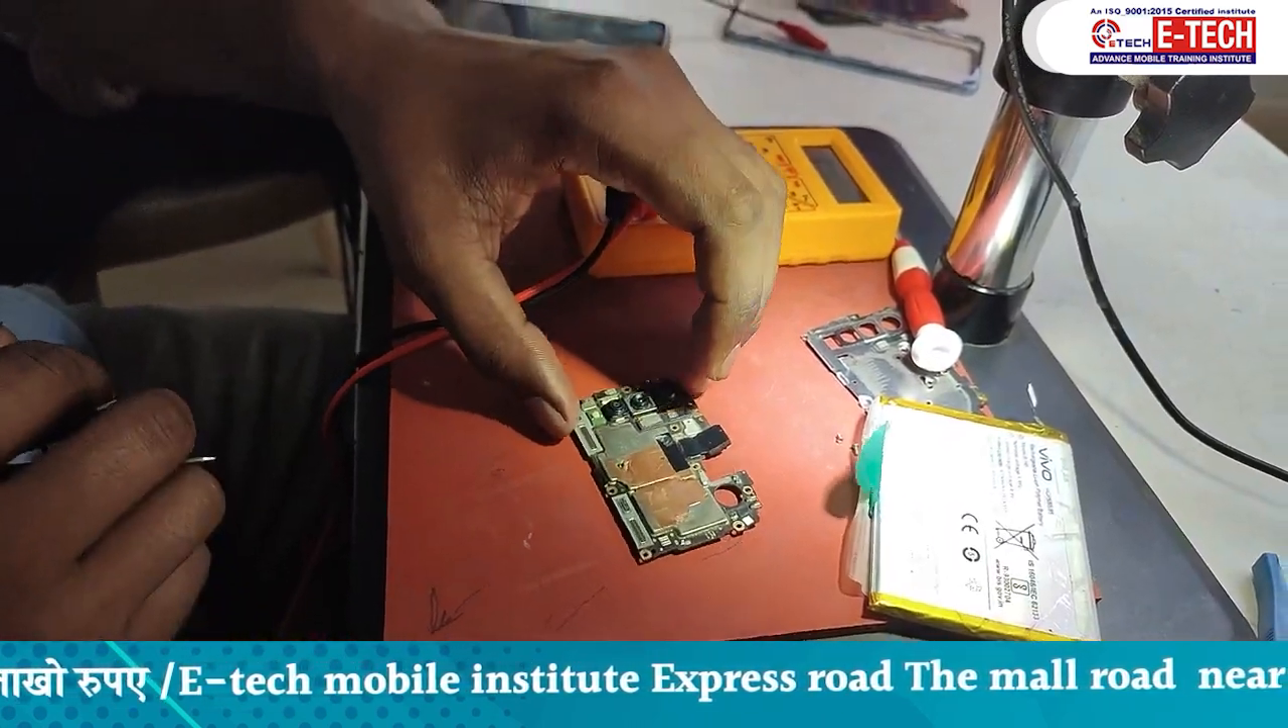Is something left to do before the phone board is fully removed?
No.